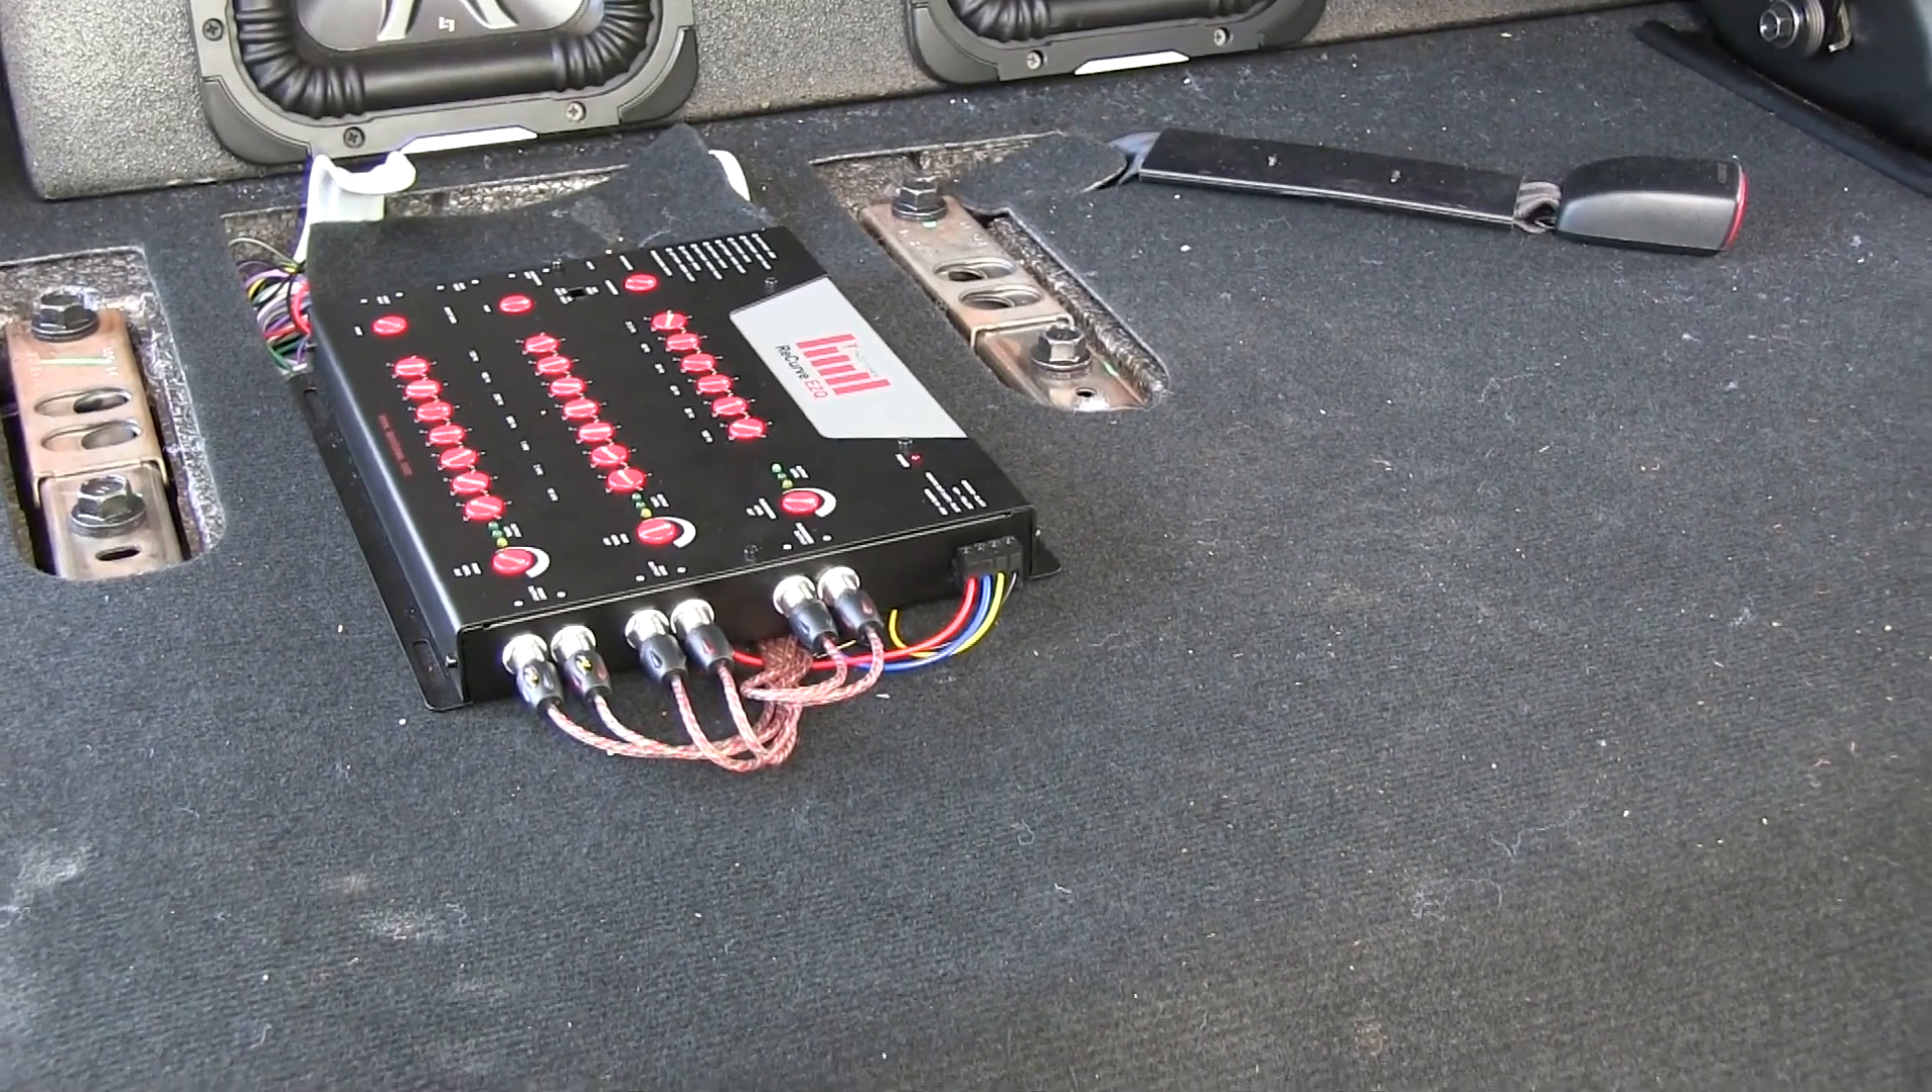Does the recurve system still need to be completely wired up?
No.